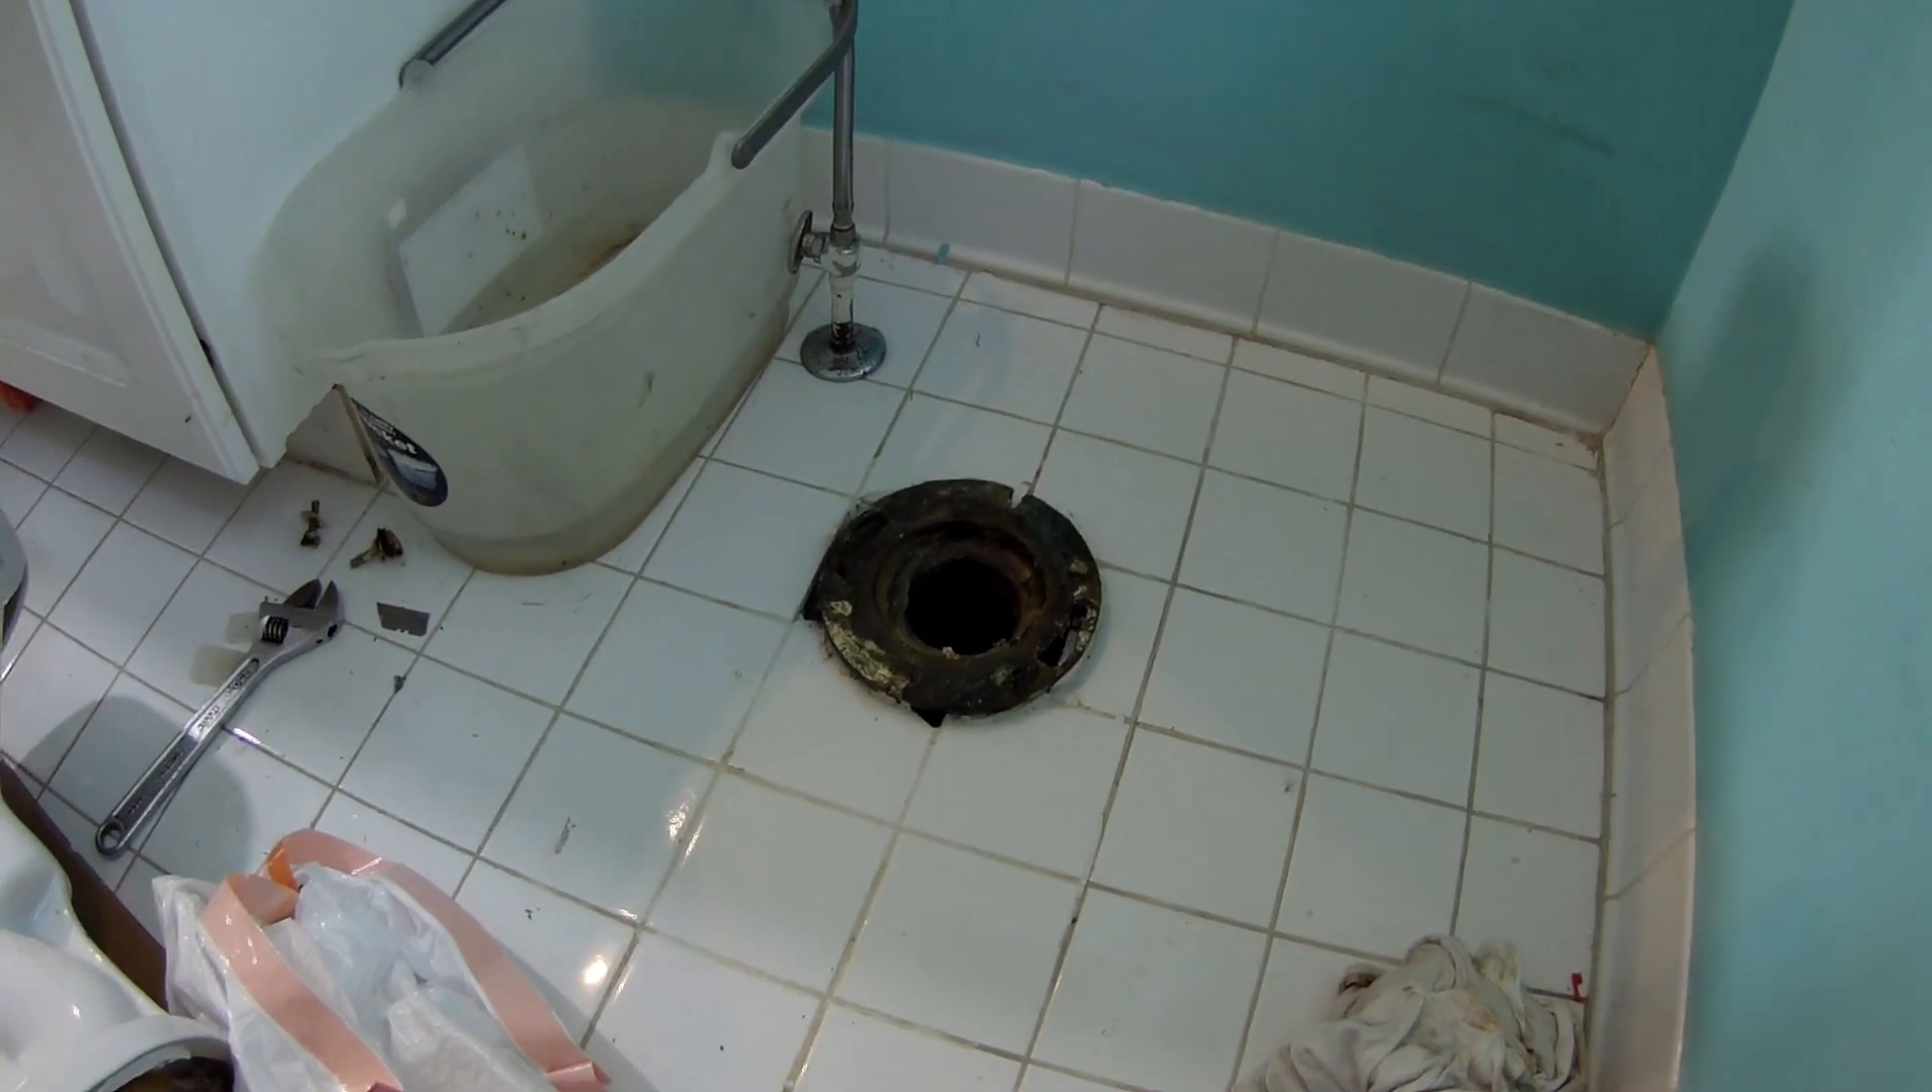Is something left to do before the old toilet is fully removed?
No.